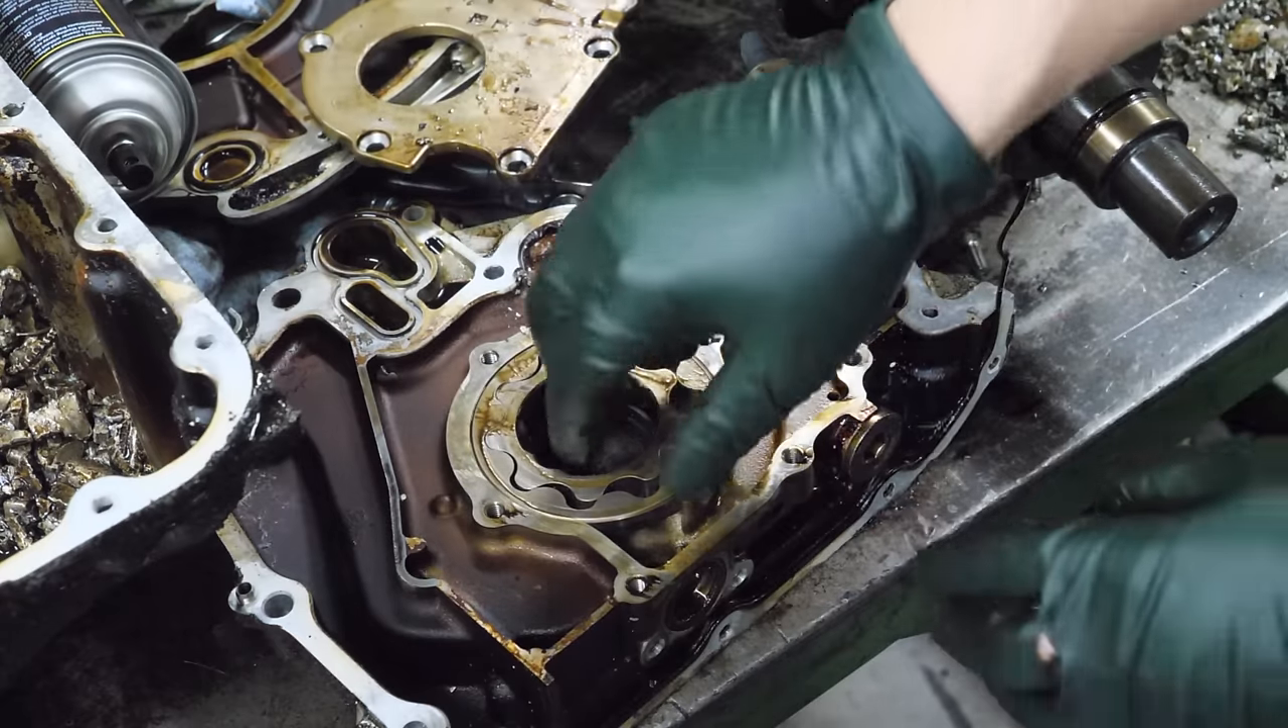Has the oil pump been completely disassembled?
No.